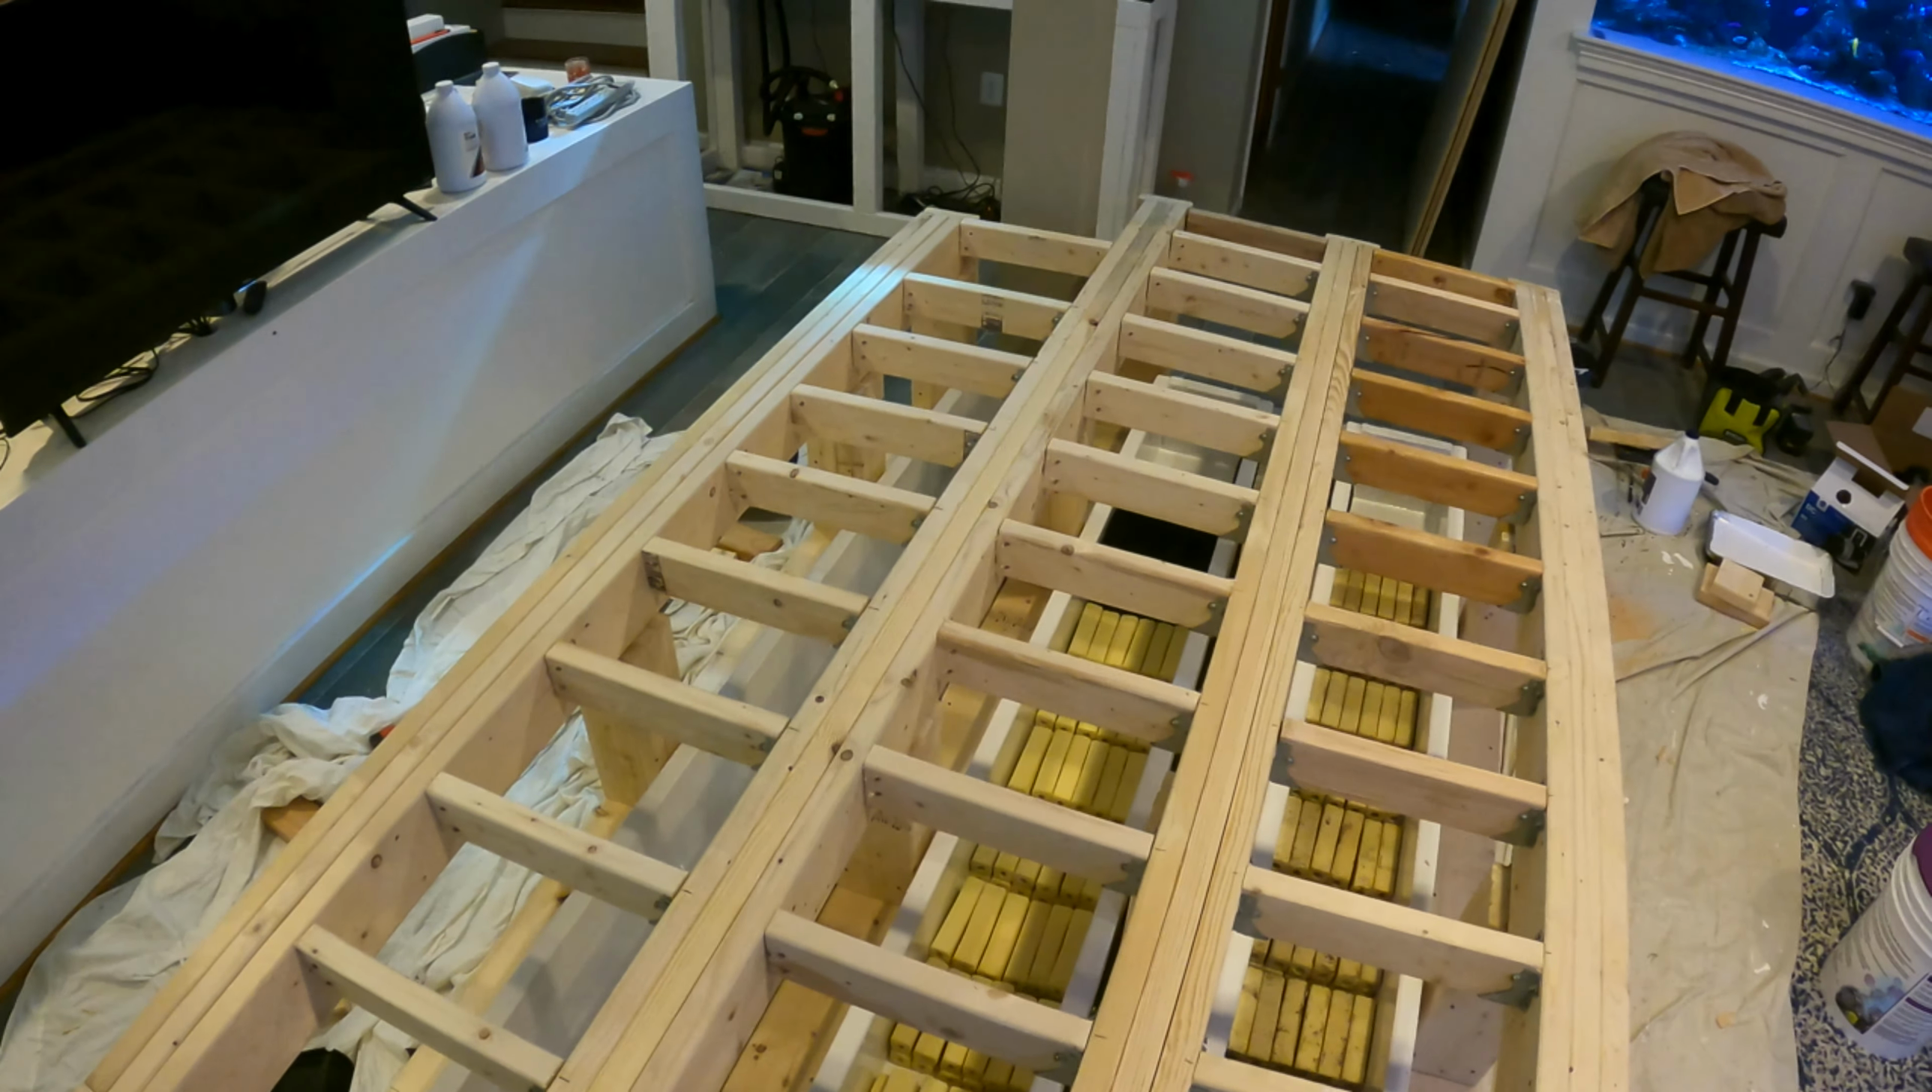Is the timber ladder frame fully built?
Yes.